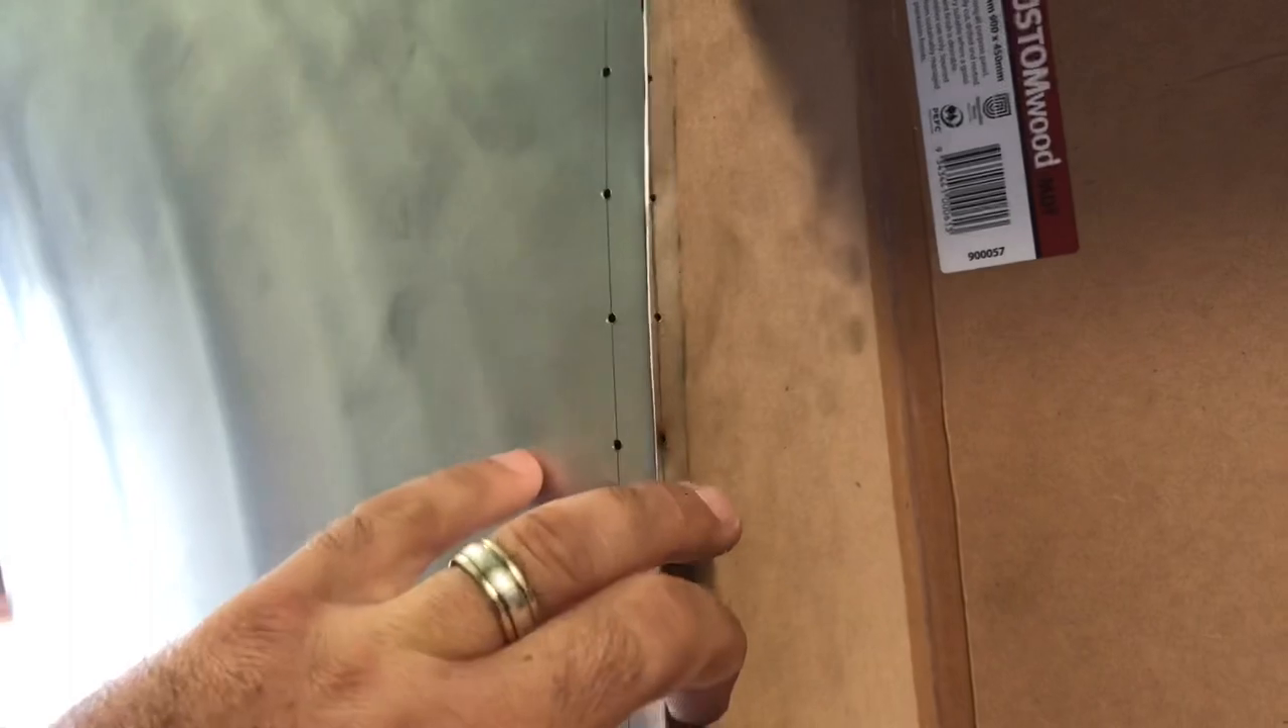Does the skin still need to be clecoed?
Yes.